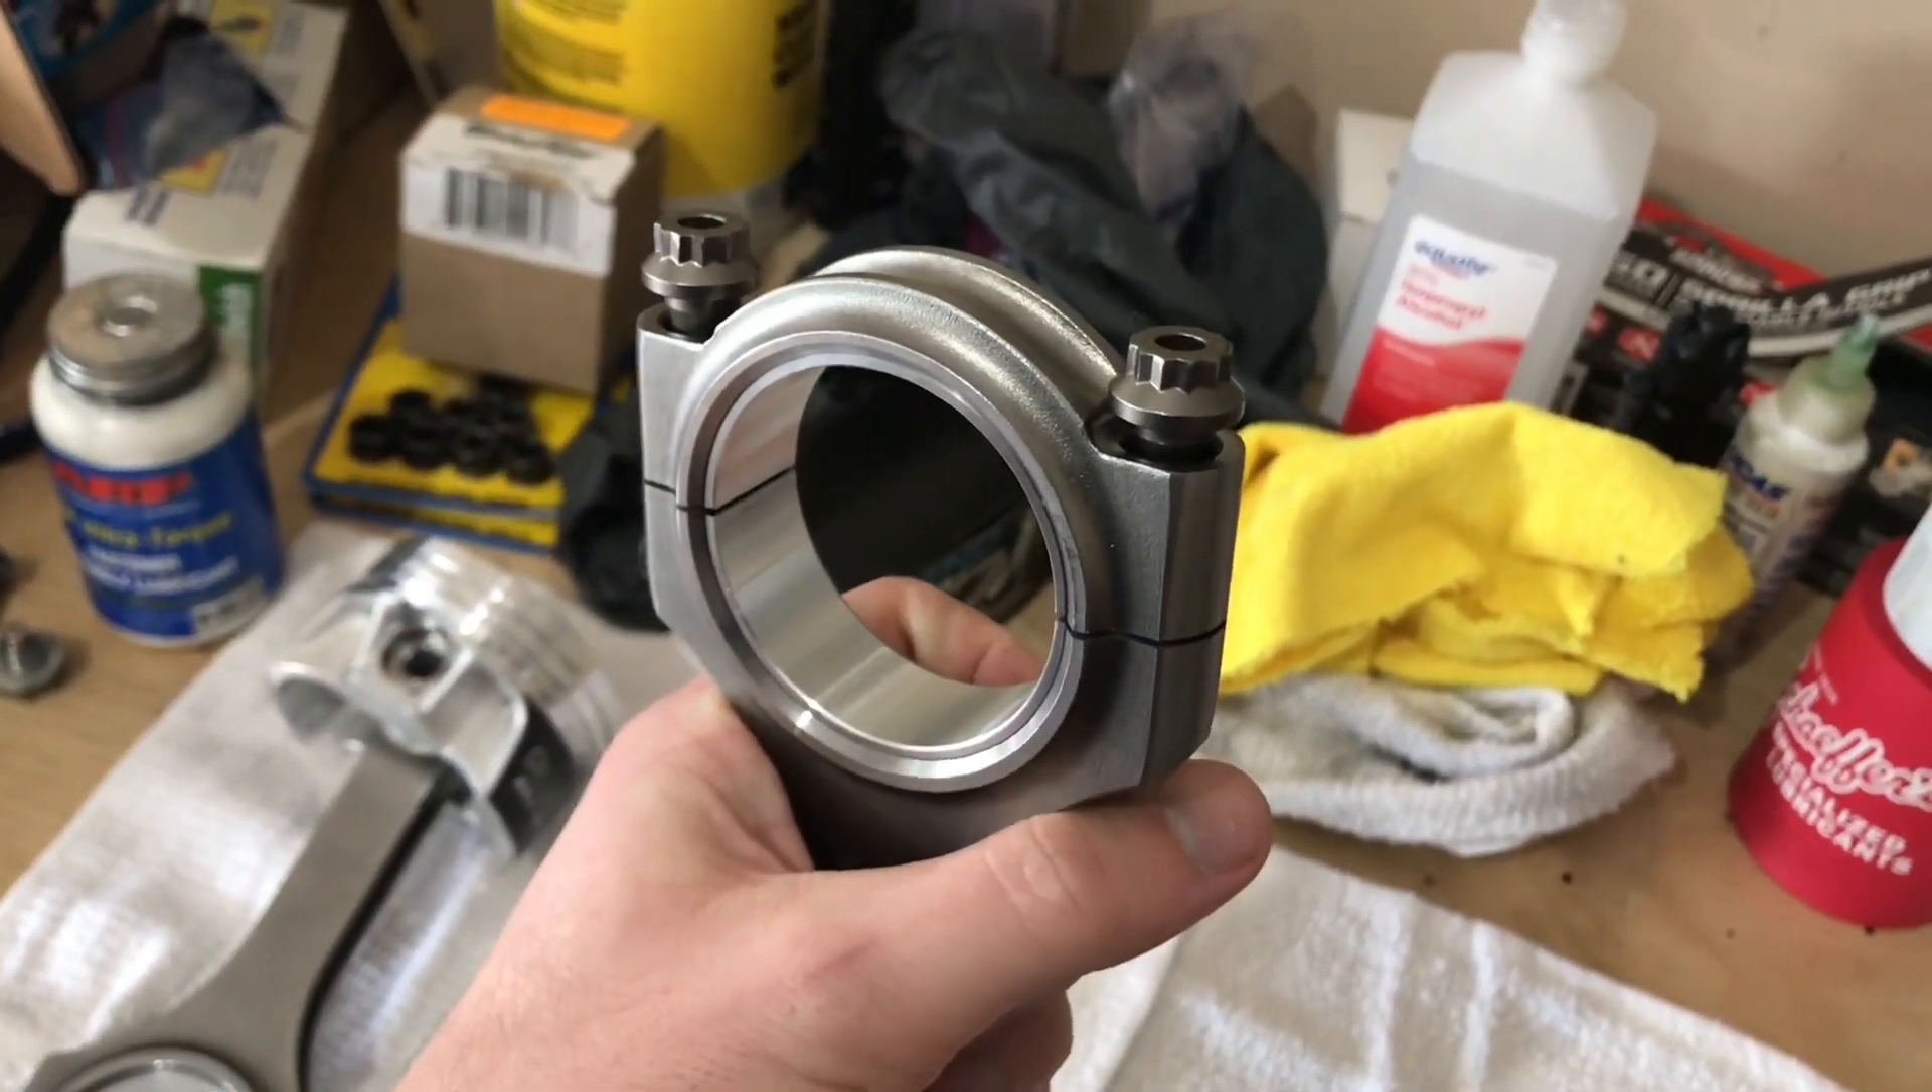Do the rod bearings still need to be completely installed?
No.